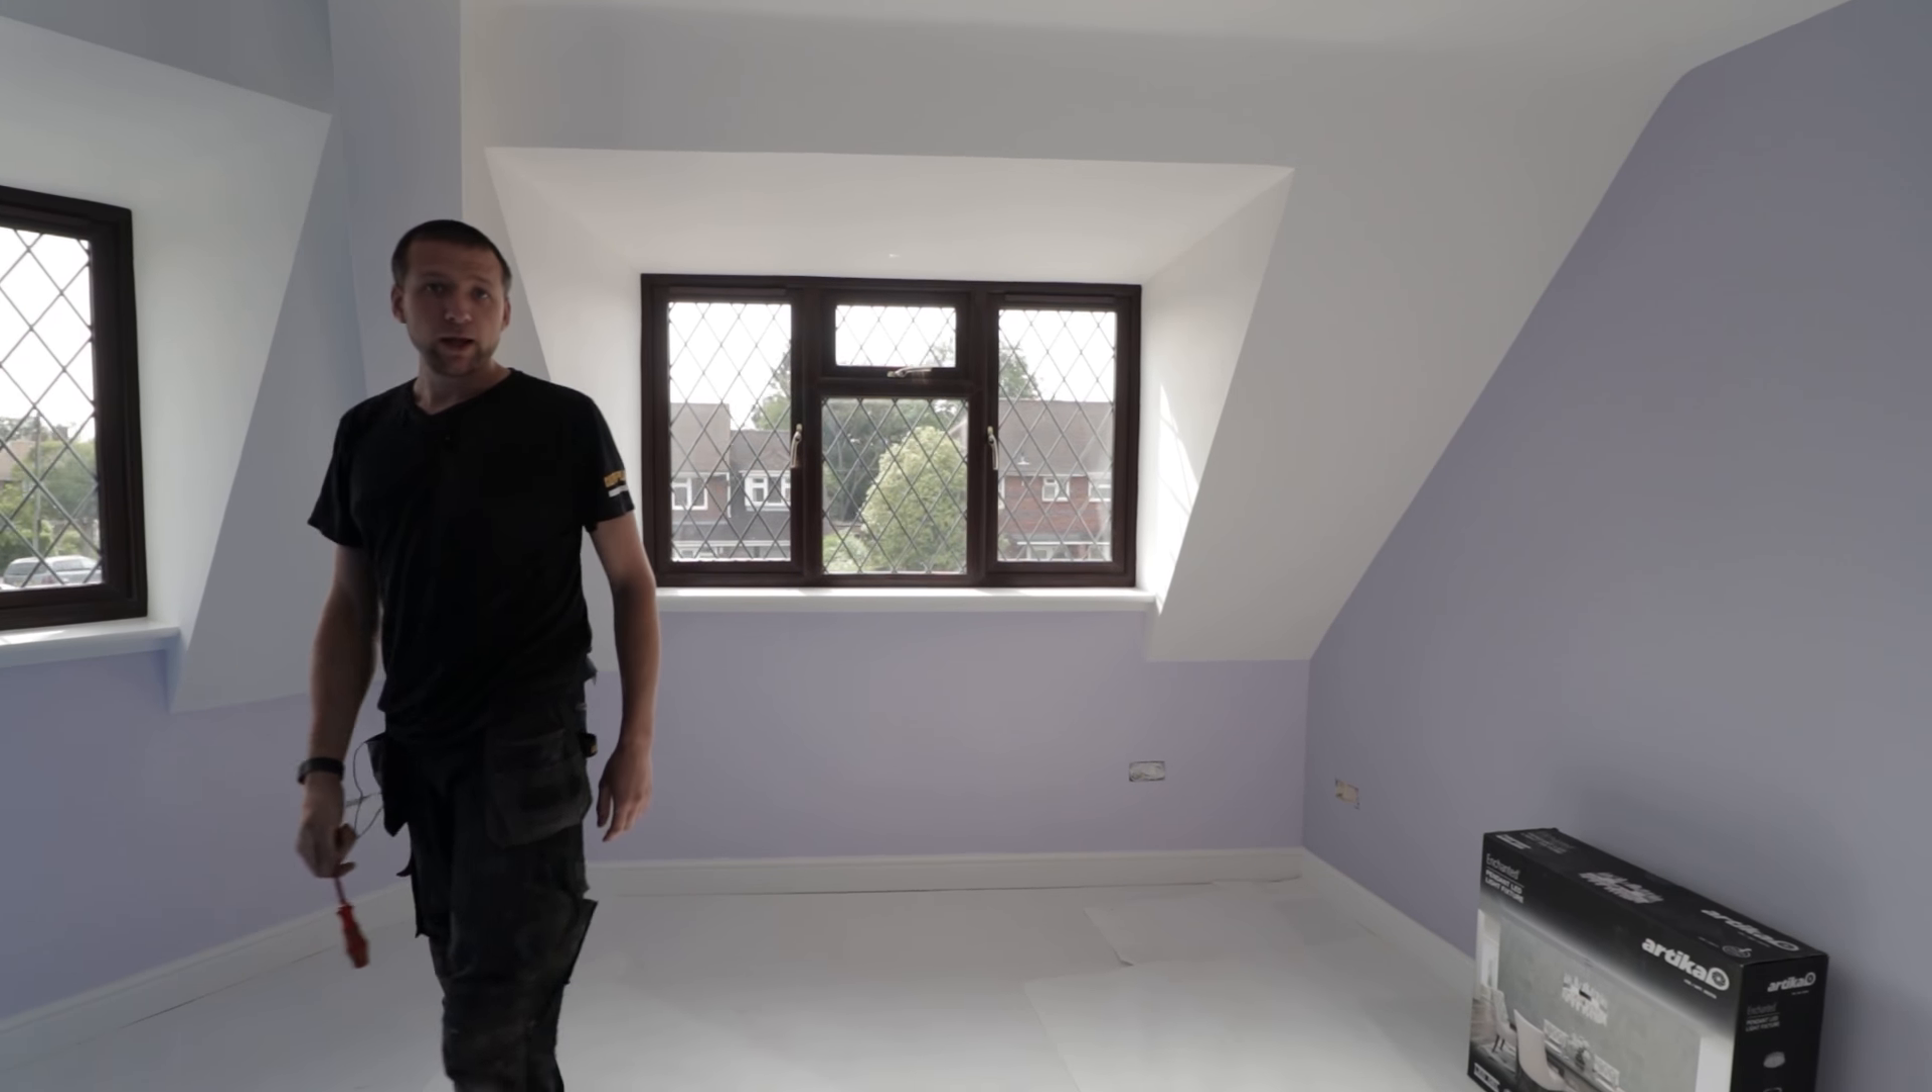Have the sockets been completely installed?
No.